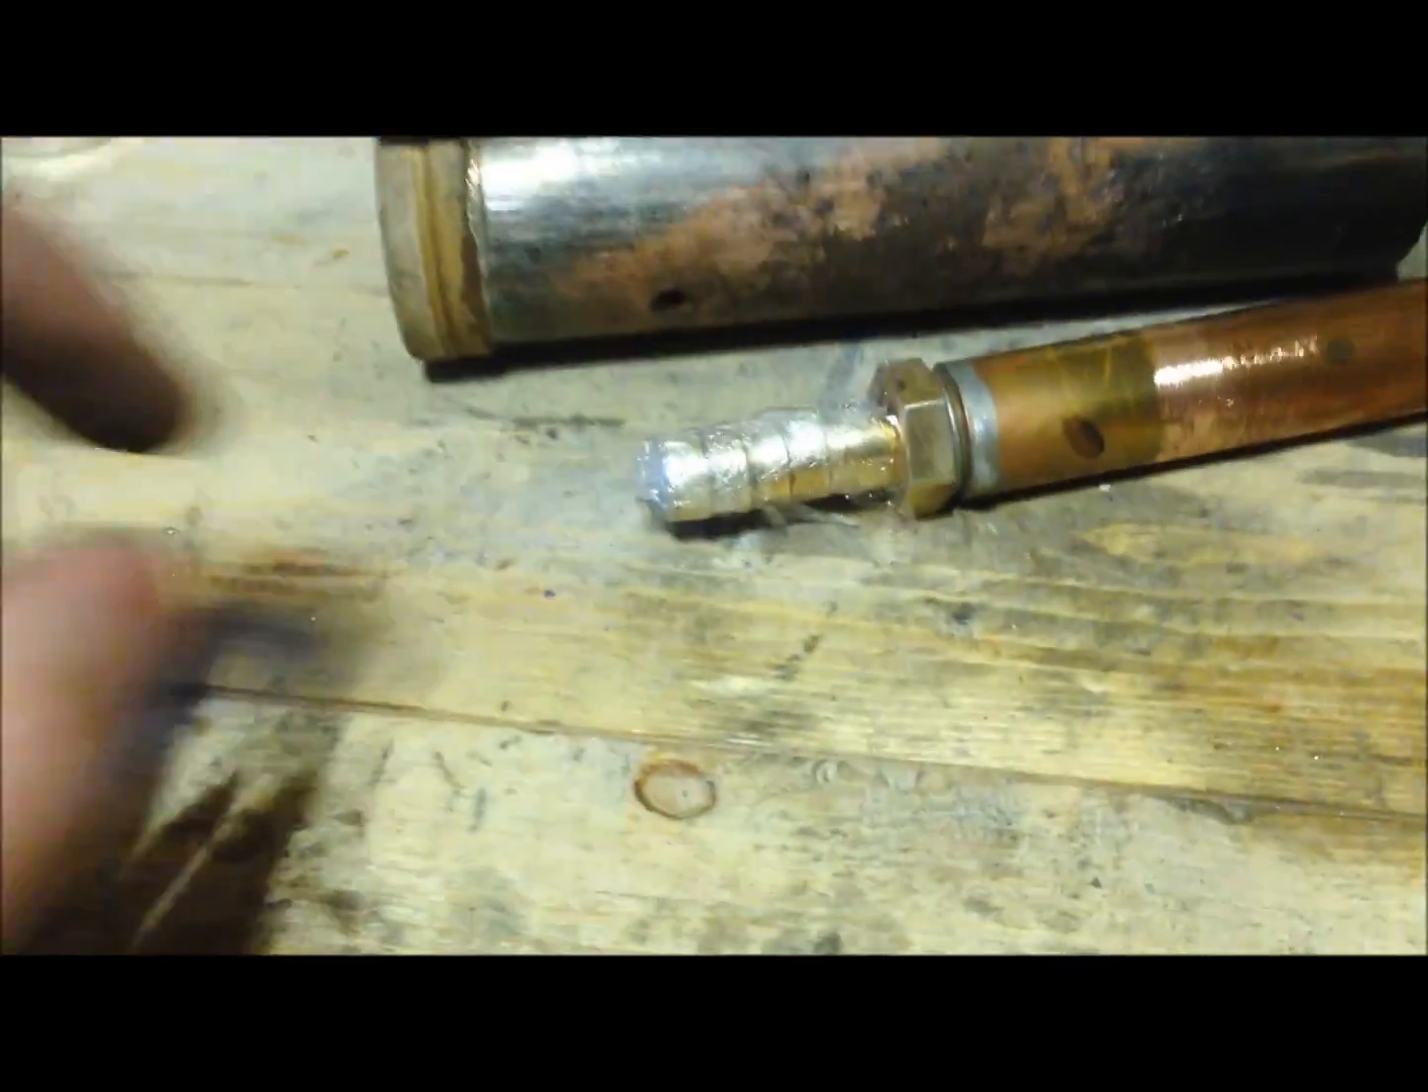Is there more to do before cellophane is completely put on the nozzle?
No.